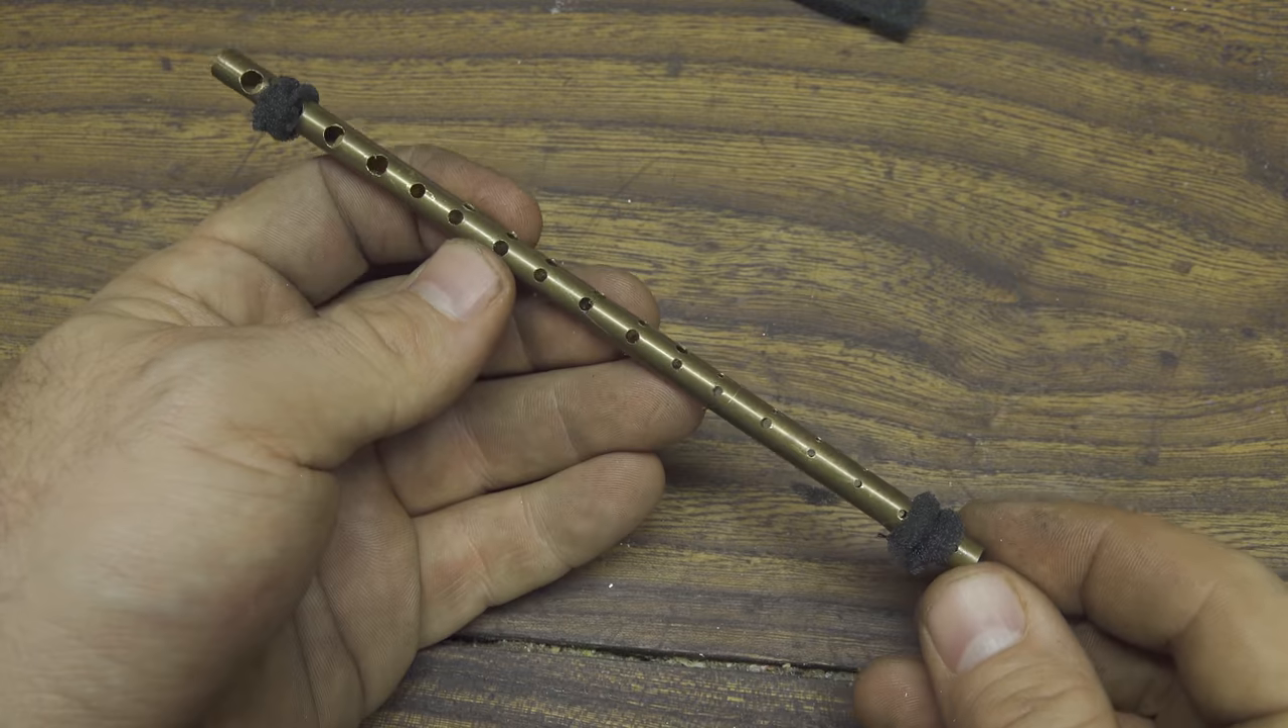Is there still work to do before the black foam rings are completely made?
No.